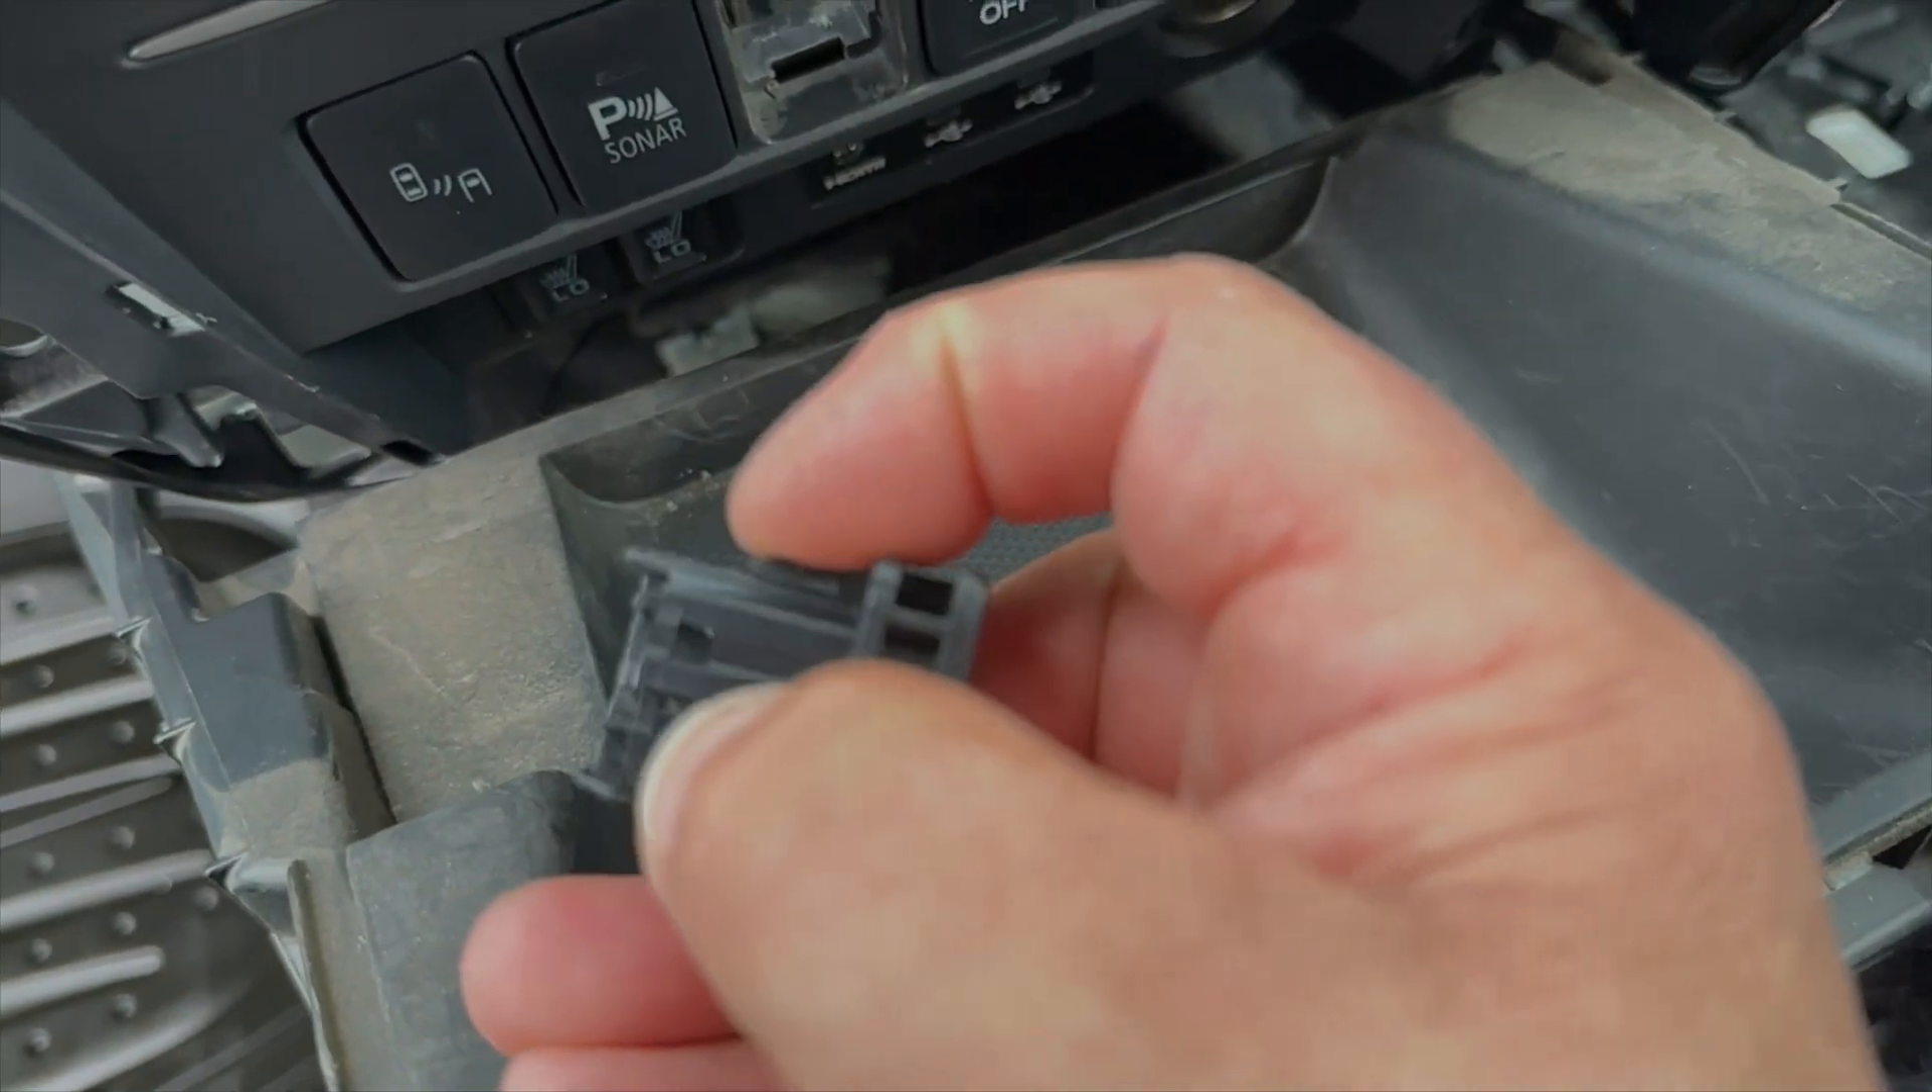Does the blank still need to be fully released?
No.